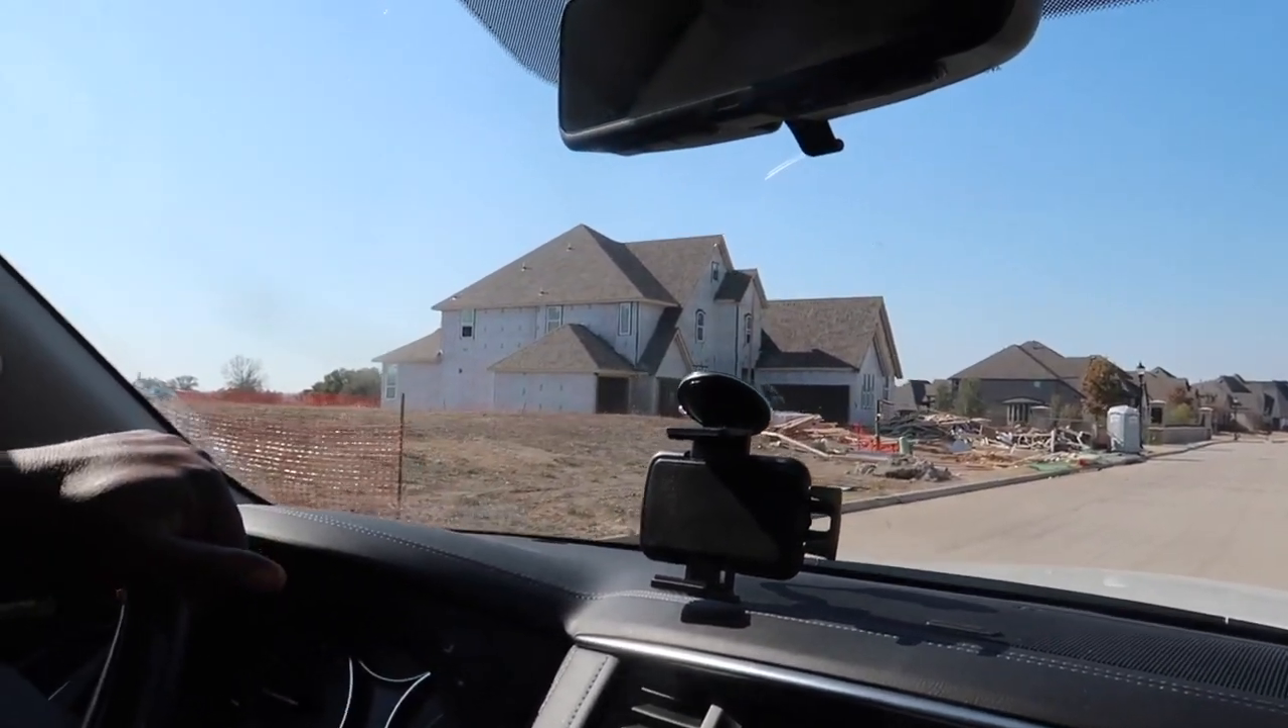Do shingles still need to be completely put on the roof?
No.